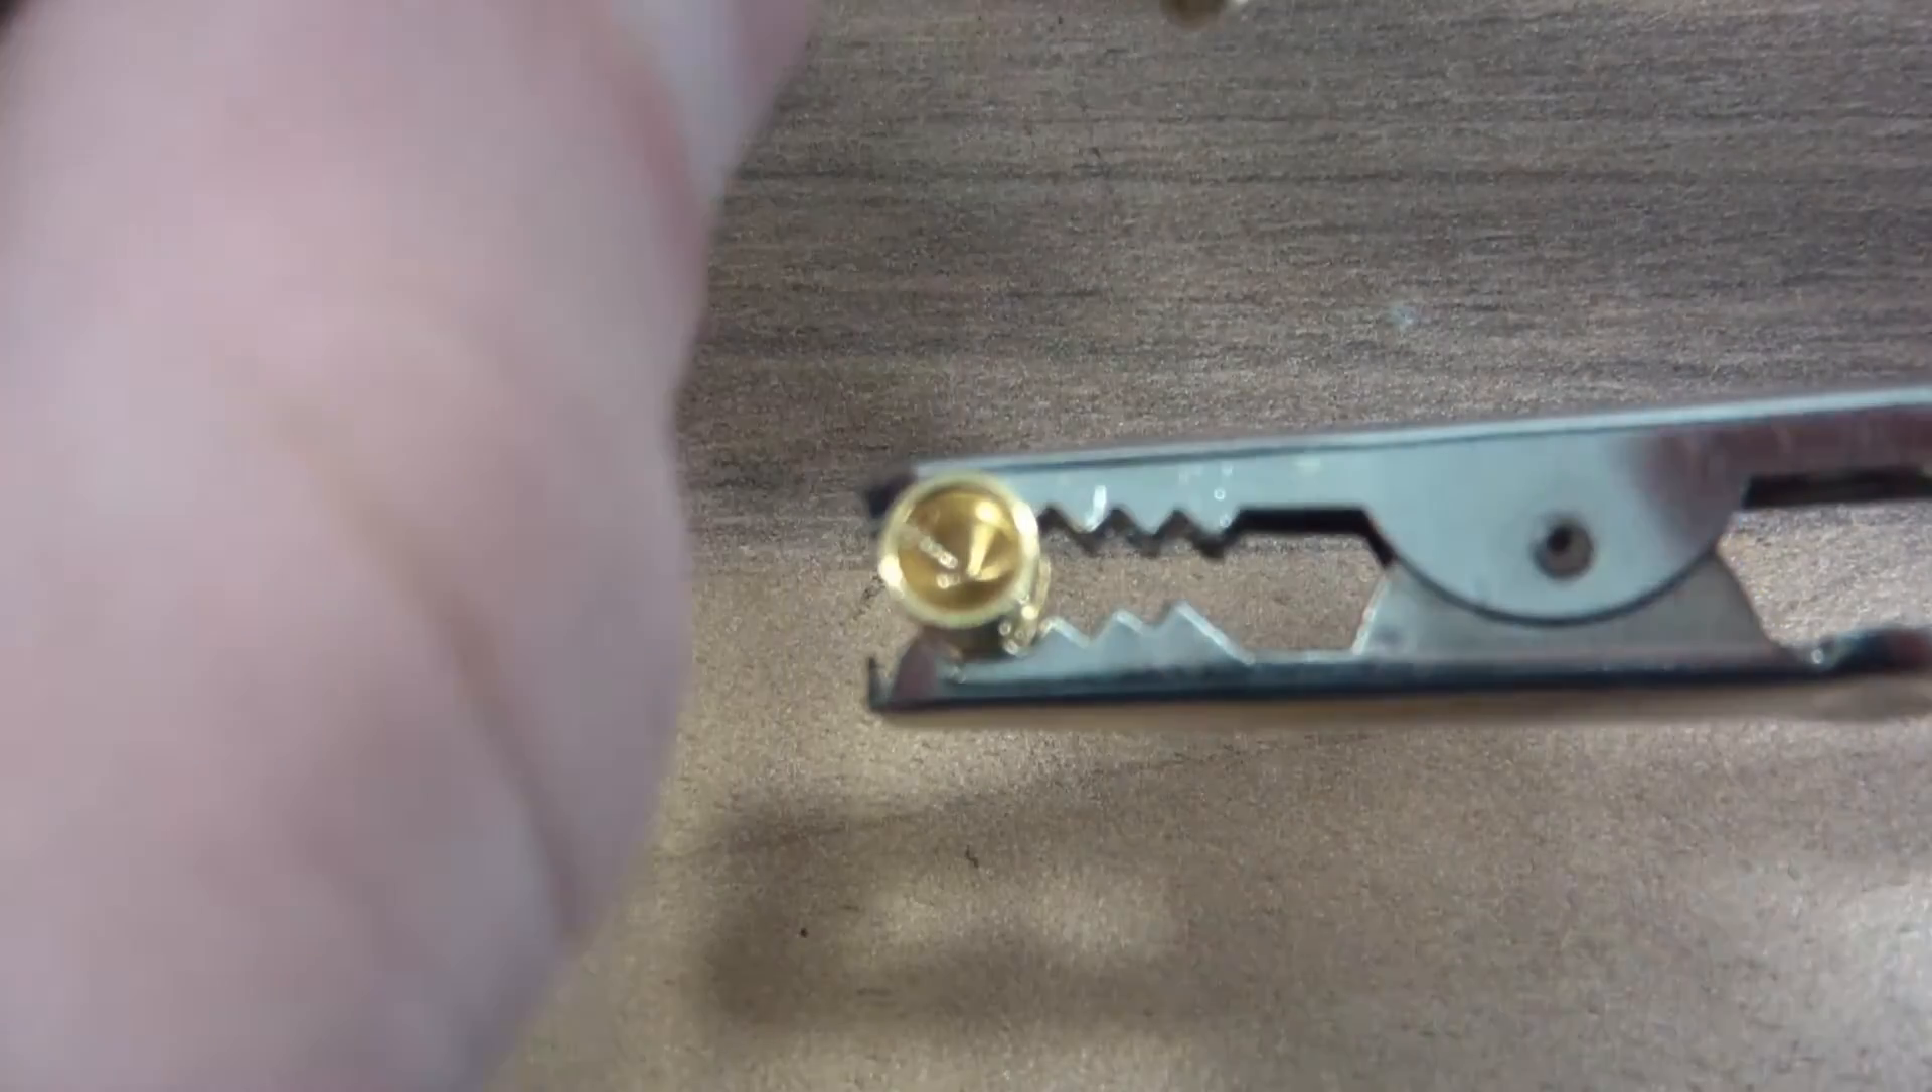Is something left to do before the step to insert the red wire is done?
Yes.